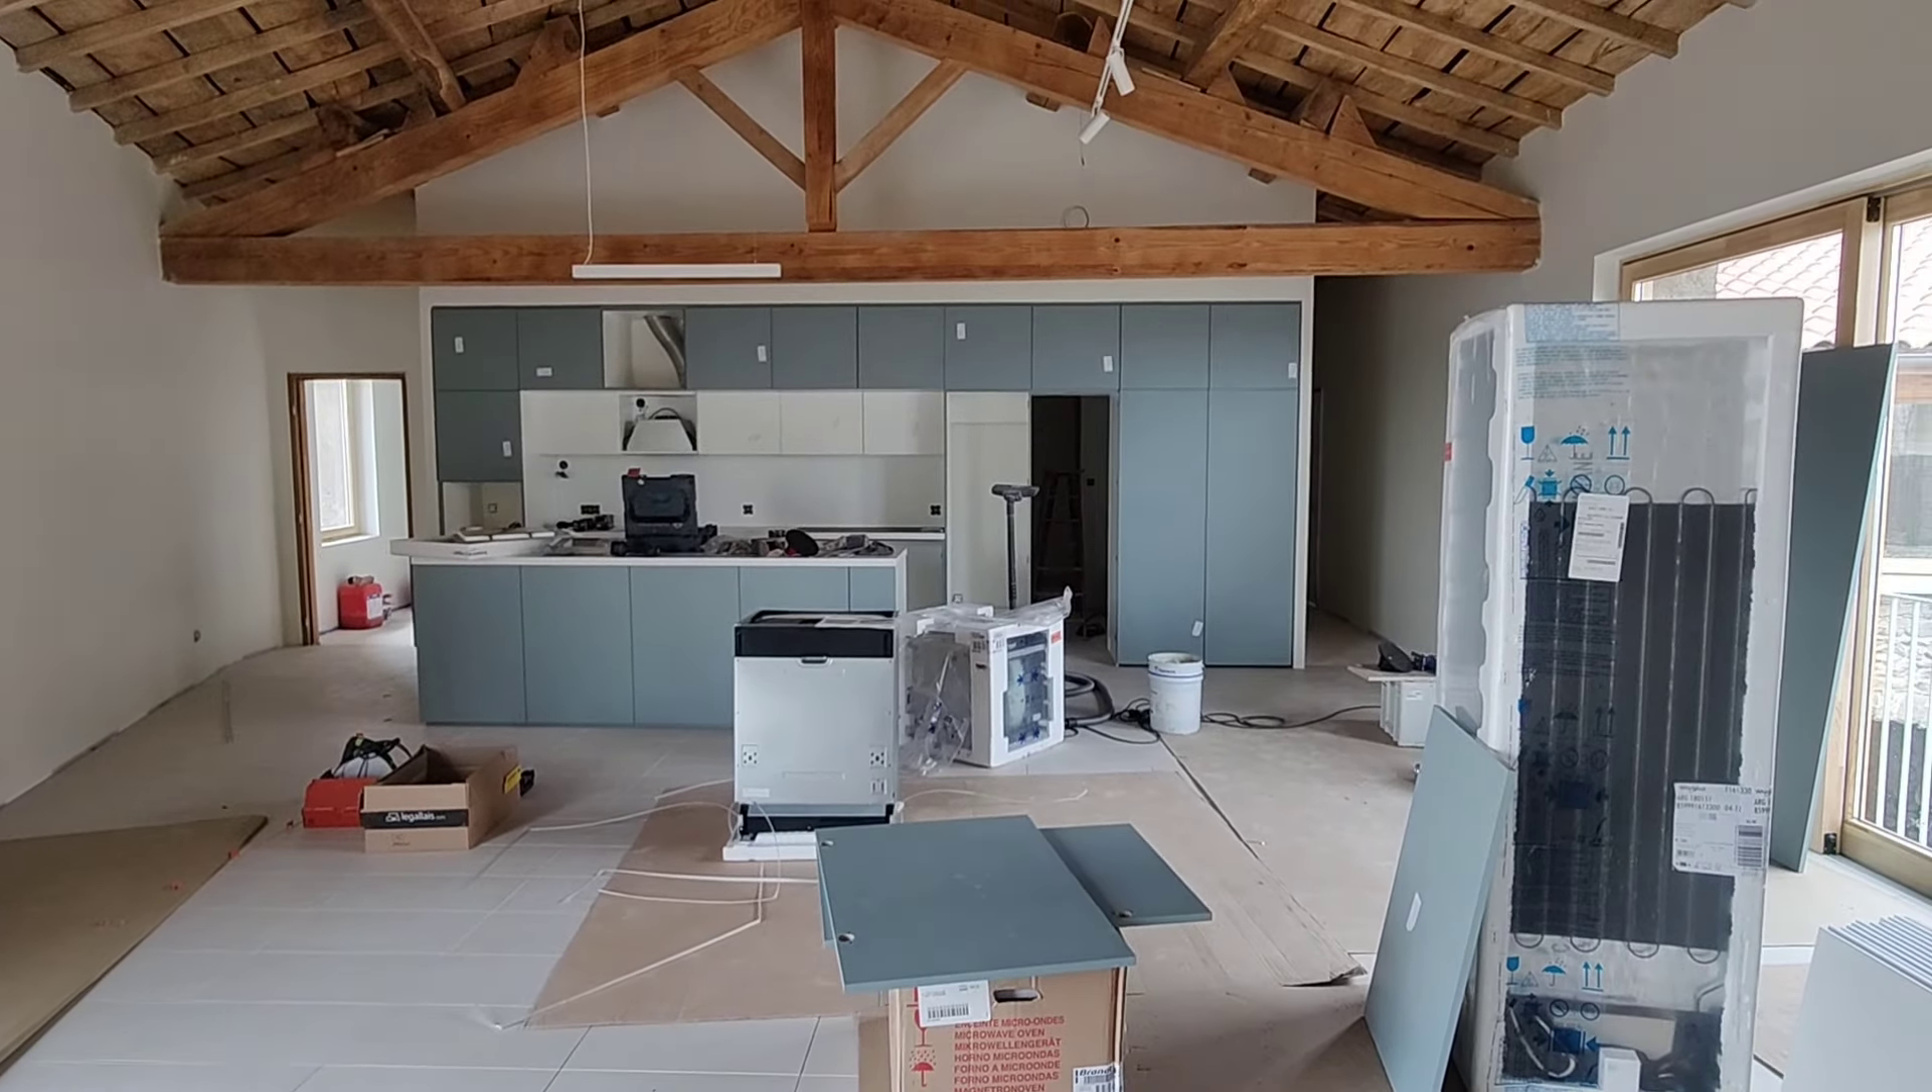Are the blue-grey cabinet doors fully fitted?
No.